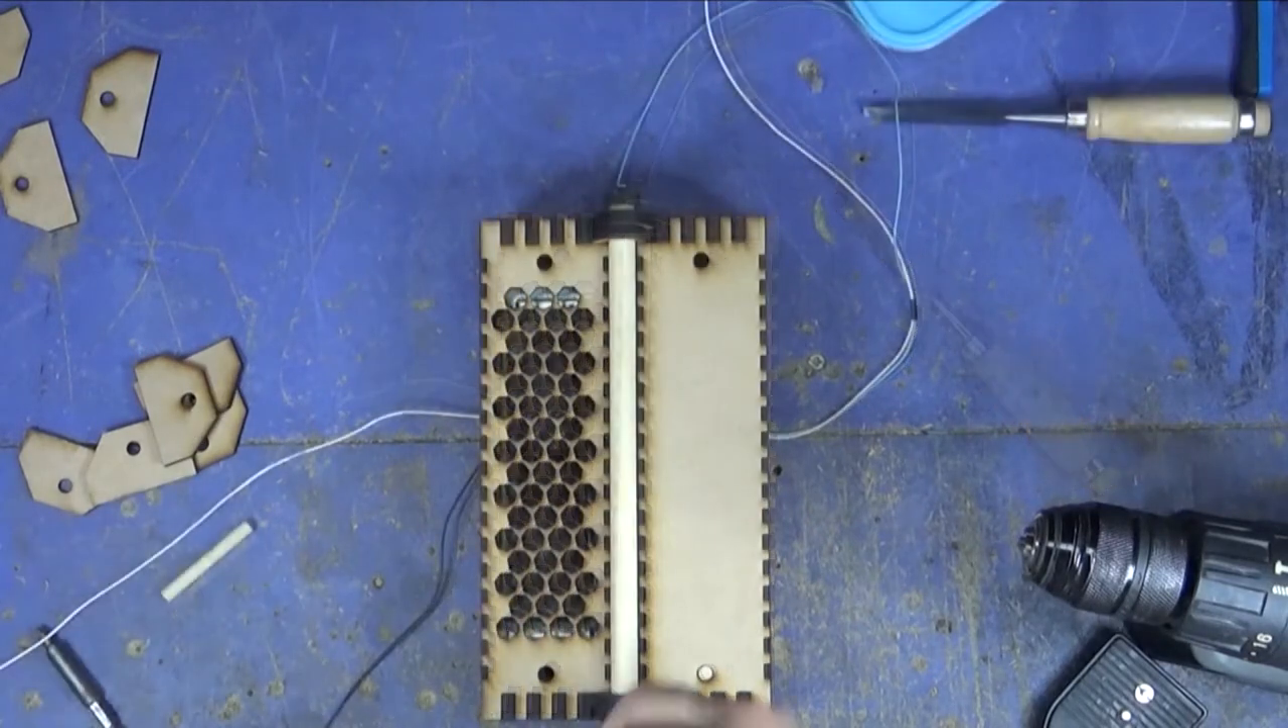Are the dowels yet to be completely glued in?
Yes.